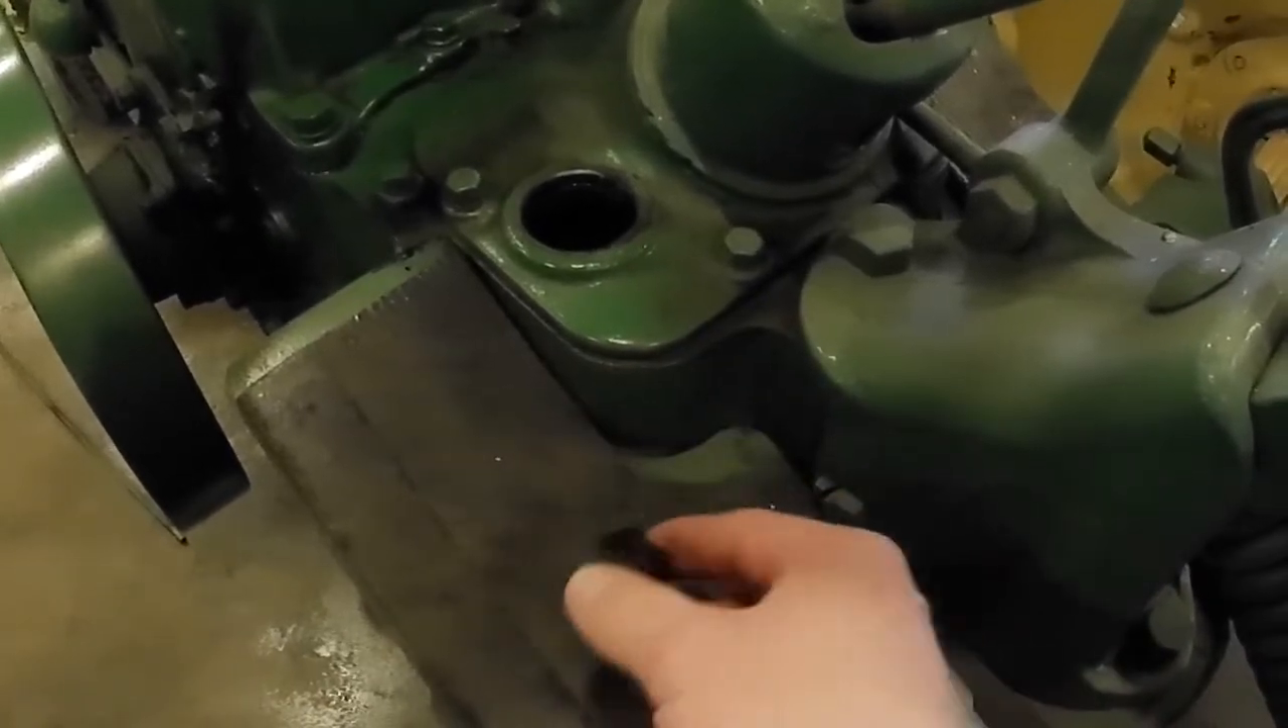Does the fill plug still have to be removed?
No.